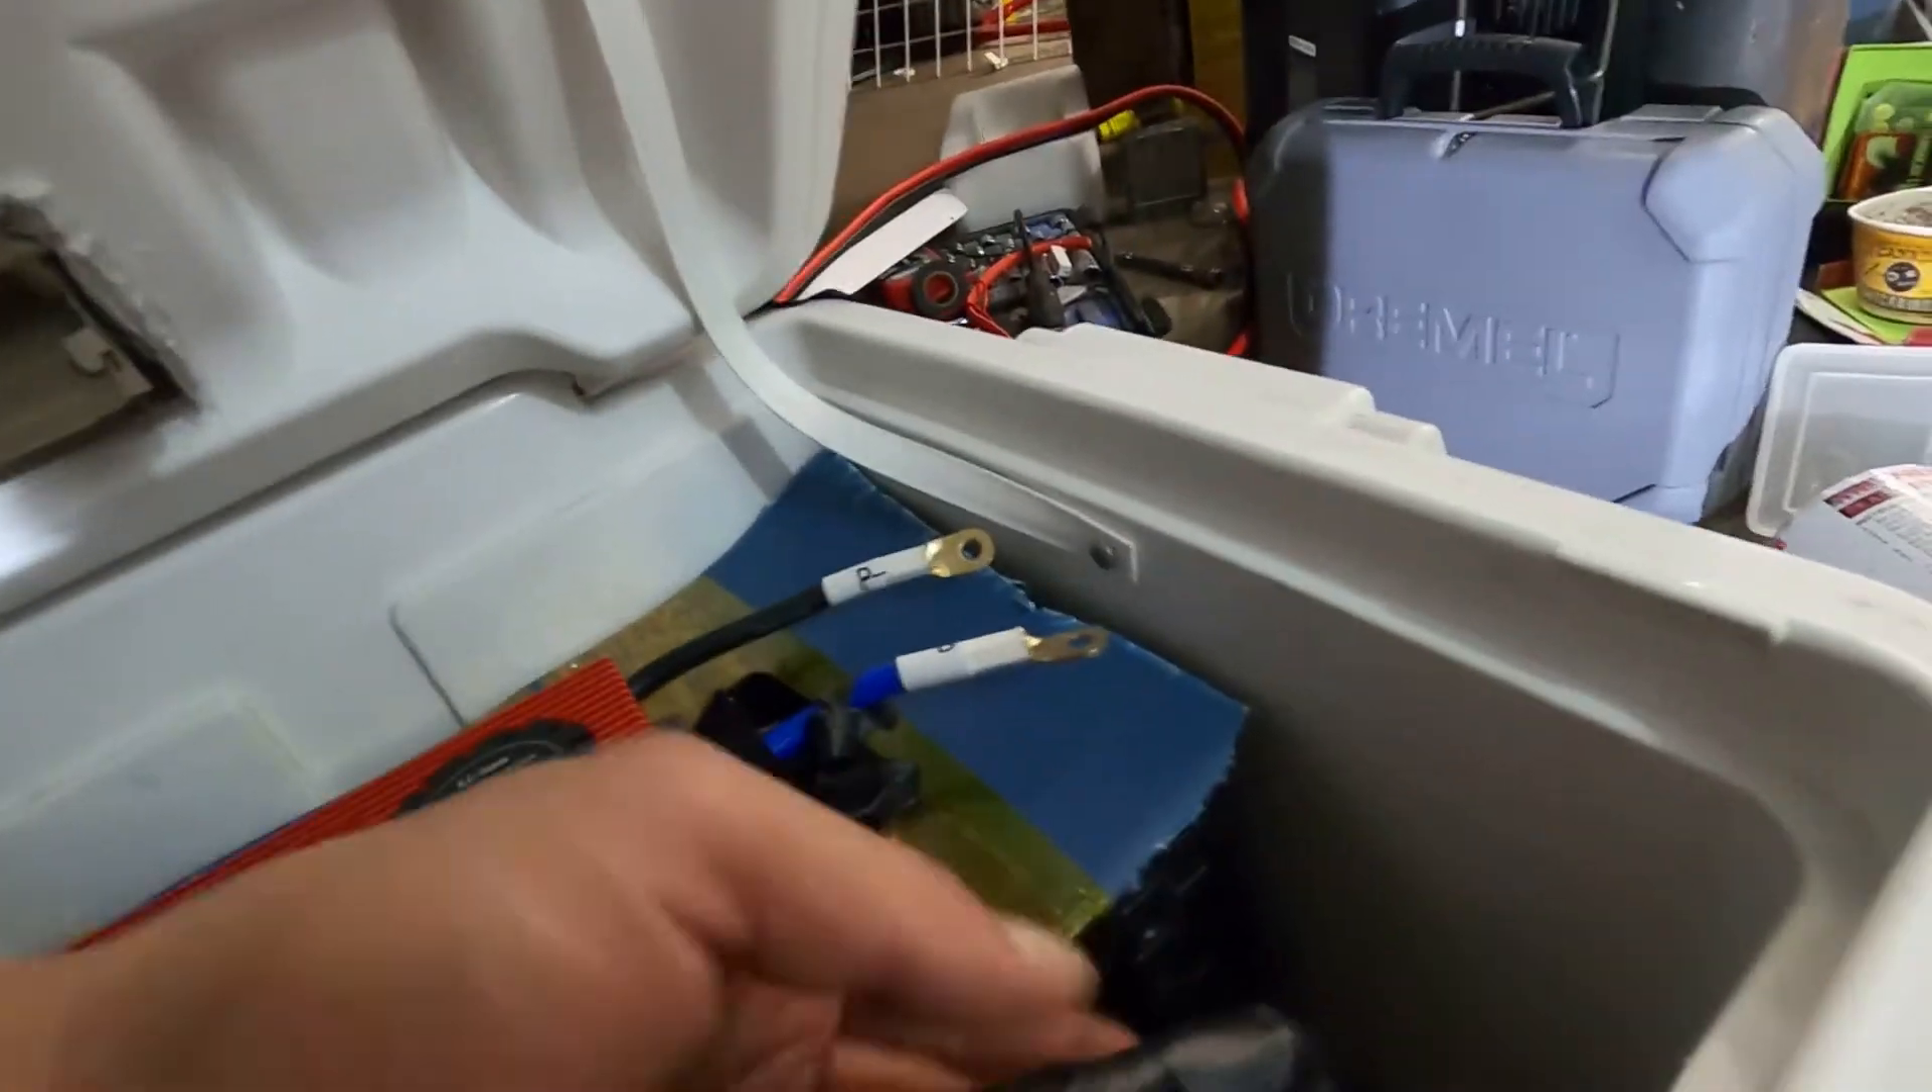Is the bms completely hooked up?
No.